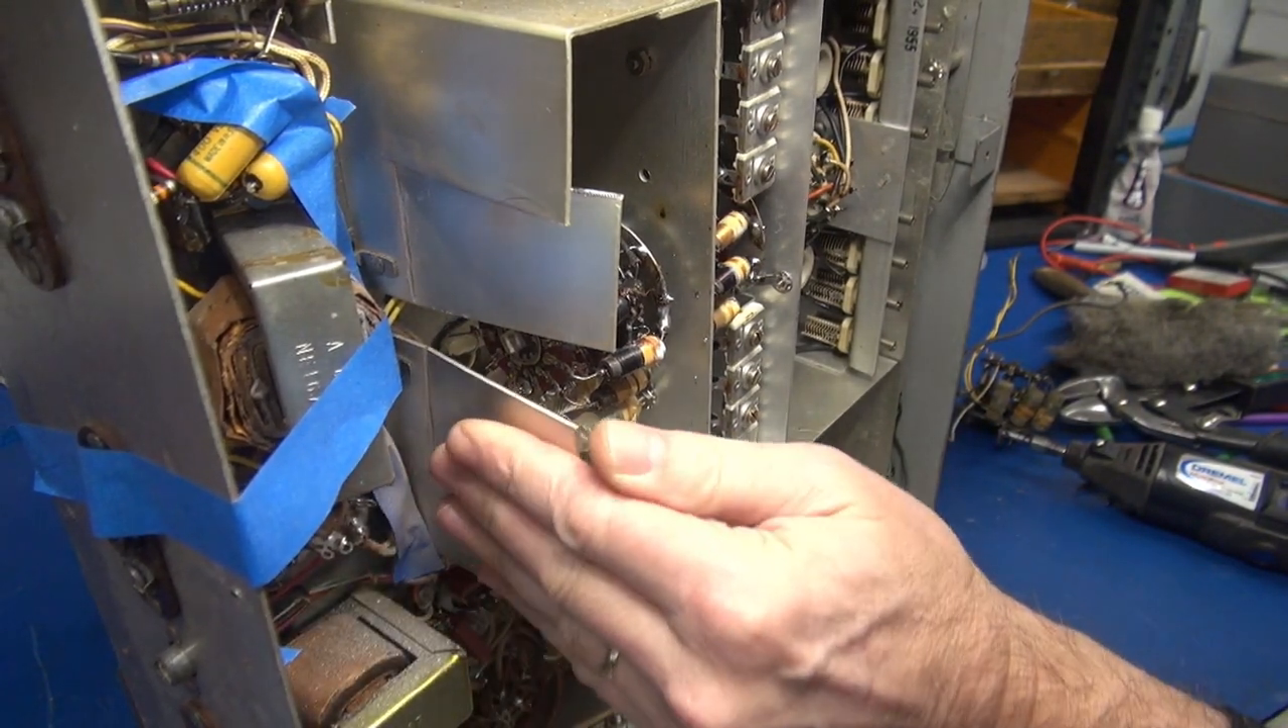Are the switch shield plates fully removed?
No.